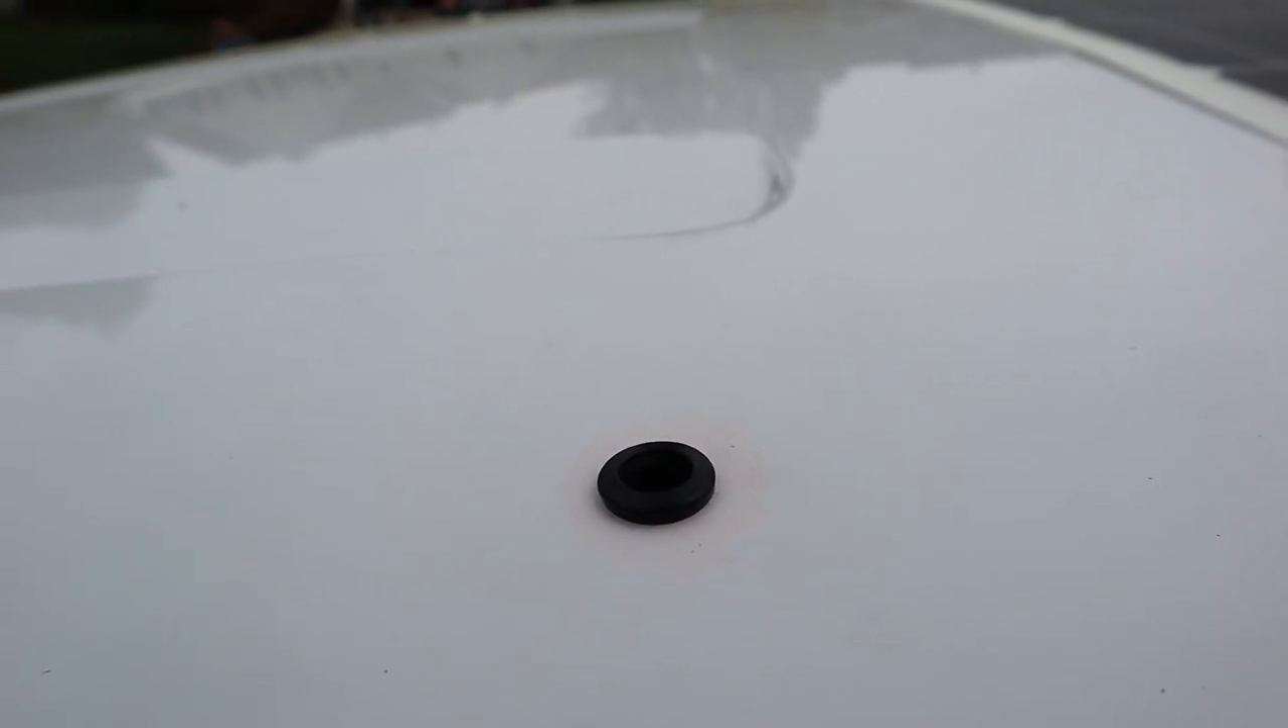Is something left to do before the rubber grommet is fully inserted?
No.